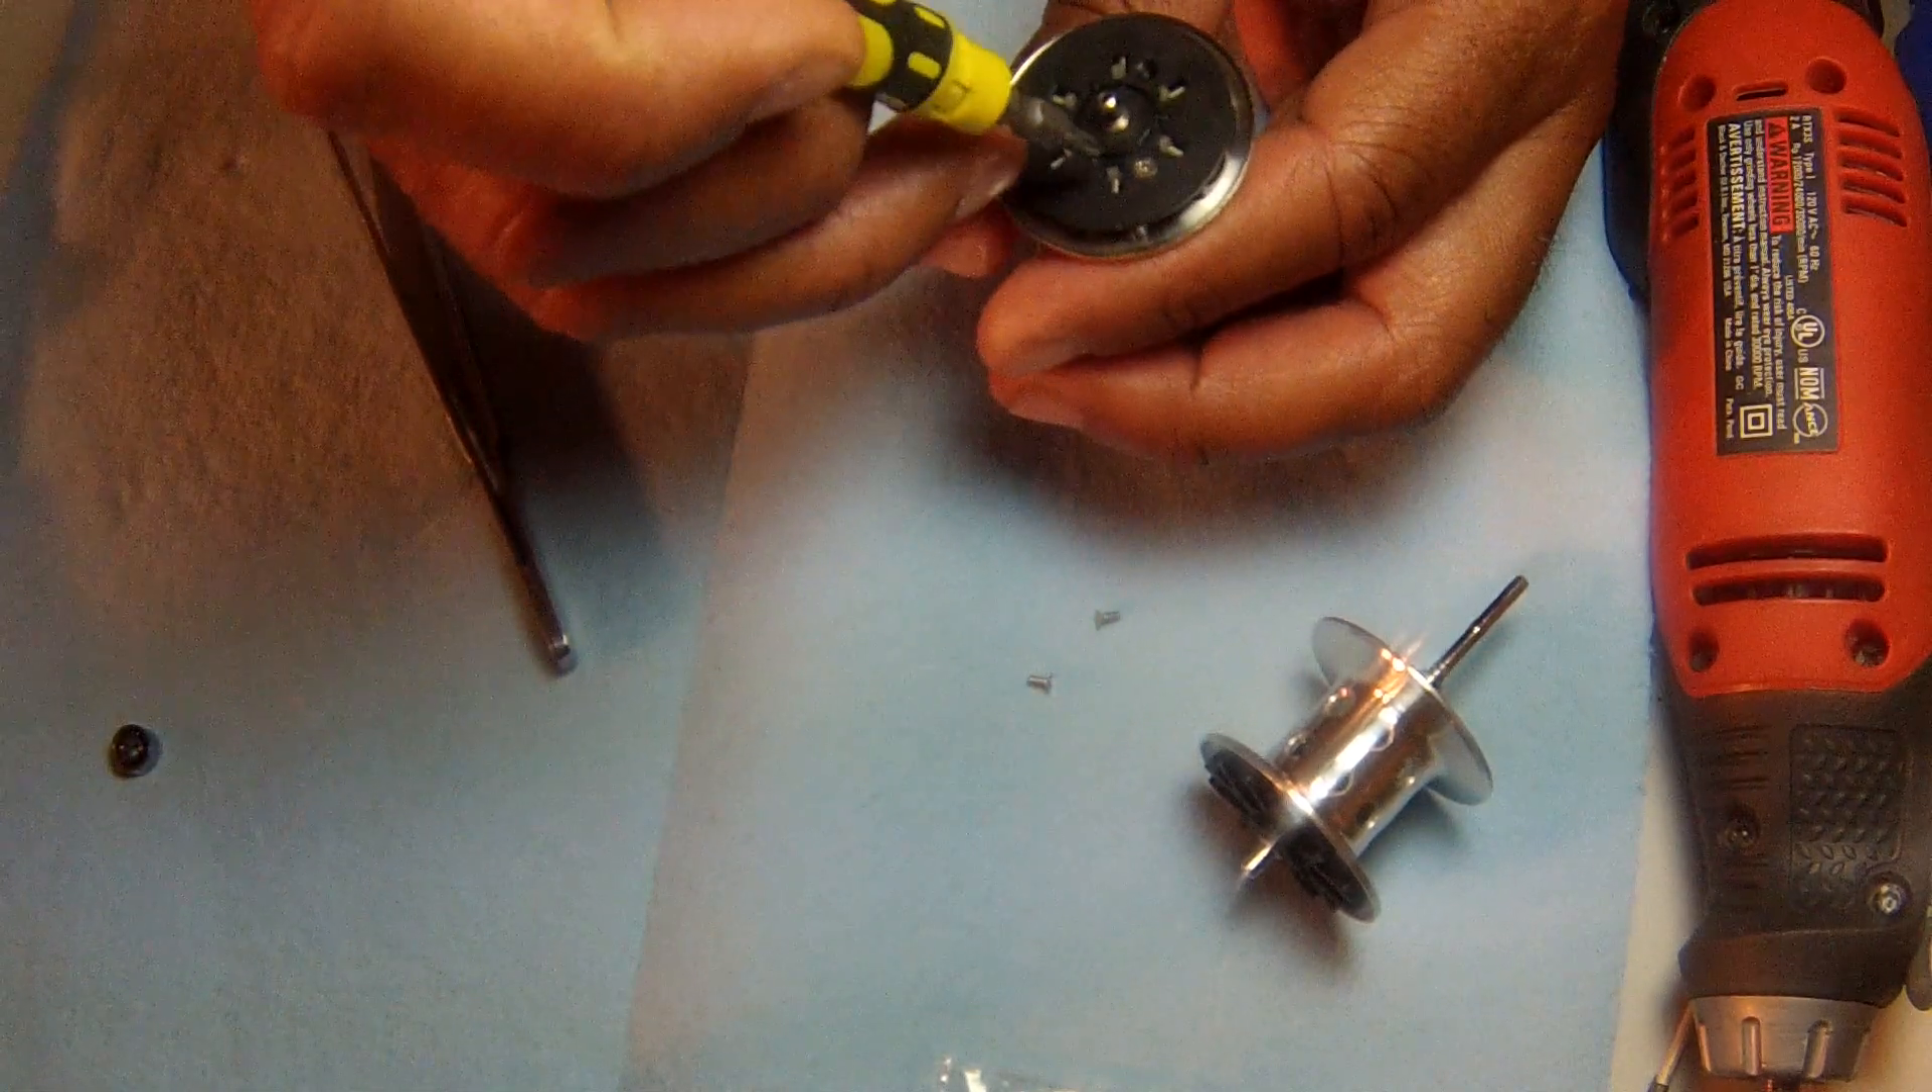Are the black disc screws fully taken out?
No.